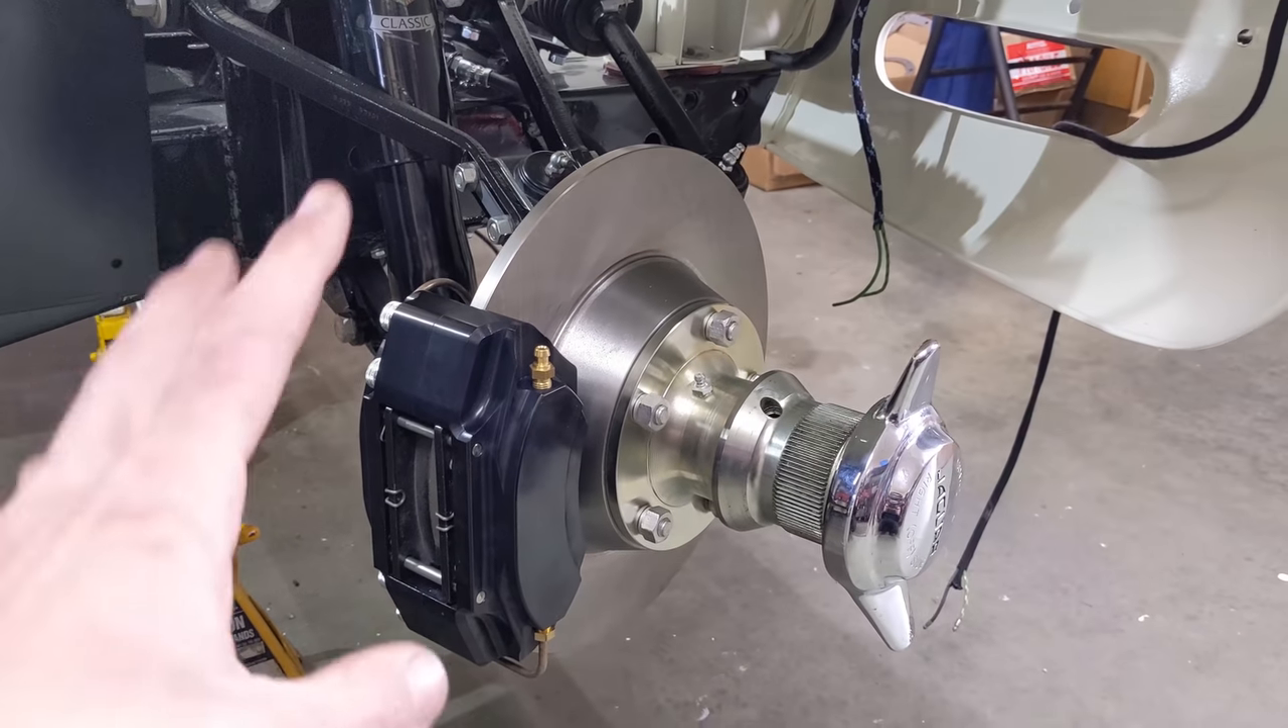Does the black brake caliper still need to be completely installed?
No.